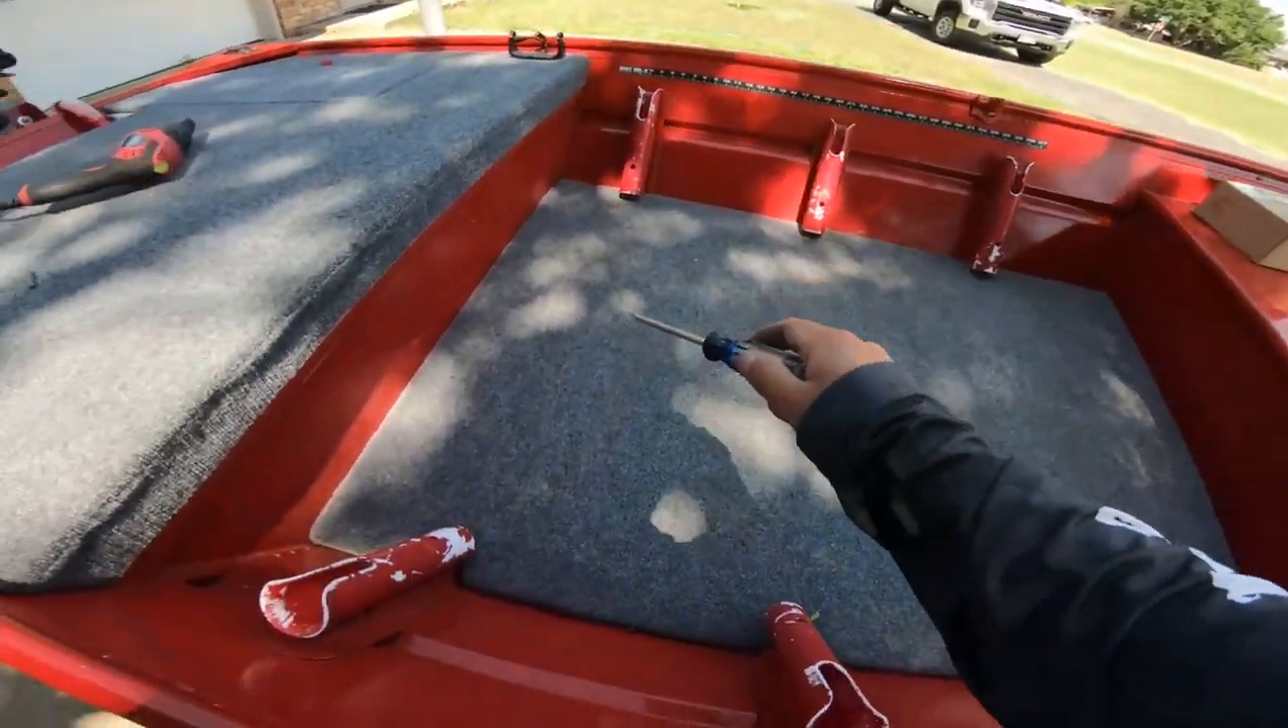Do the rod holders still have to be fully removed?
Yes.